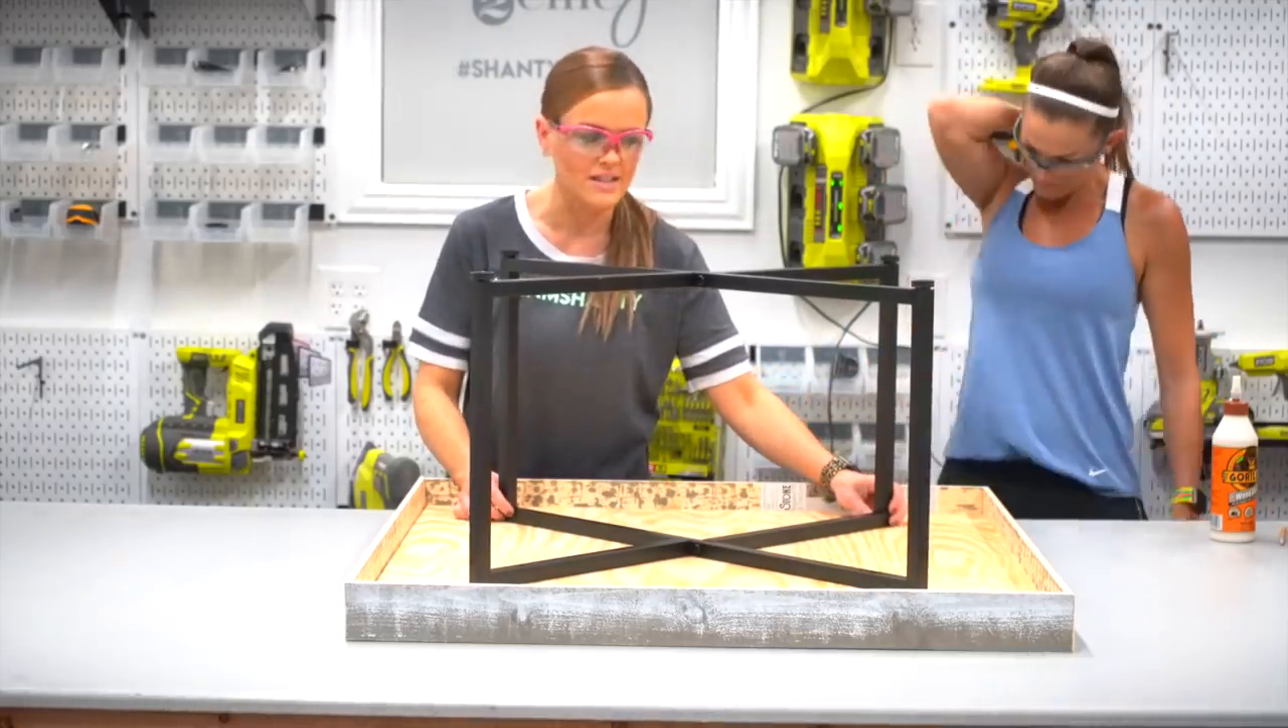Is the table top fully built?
Yes.